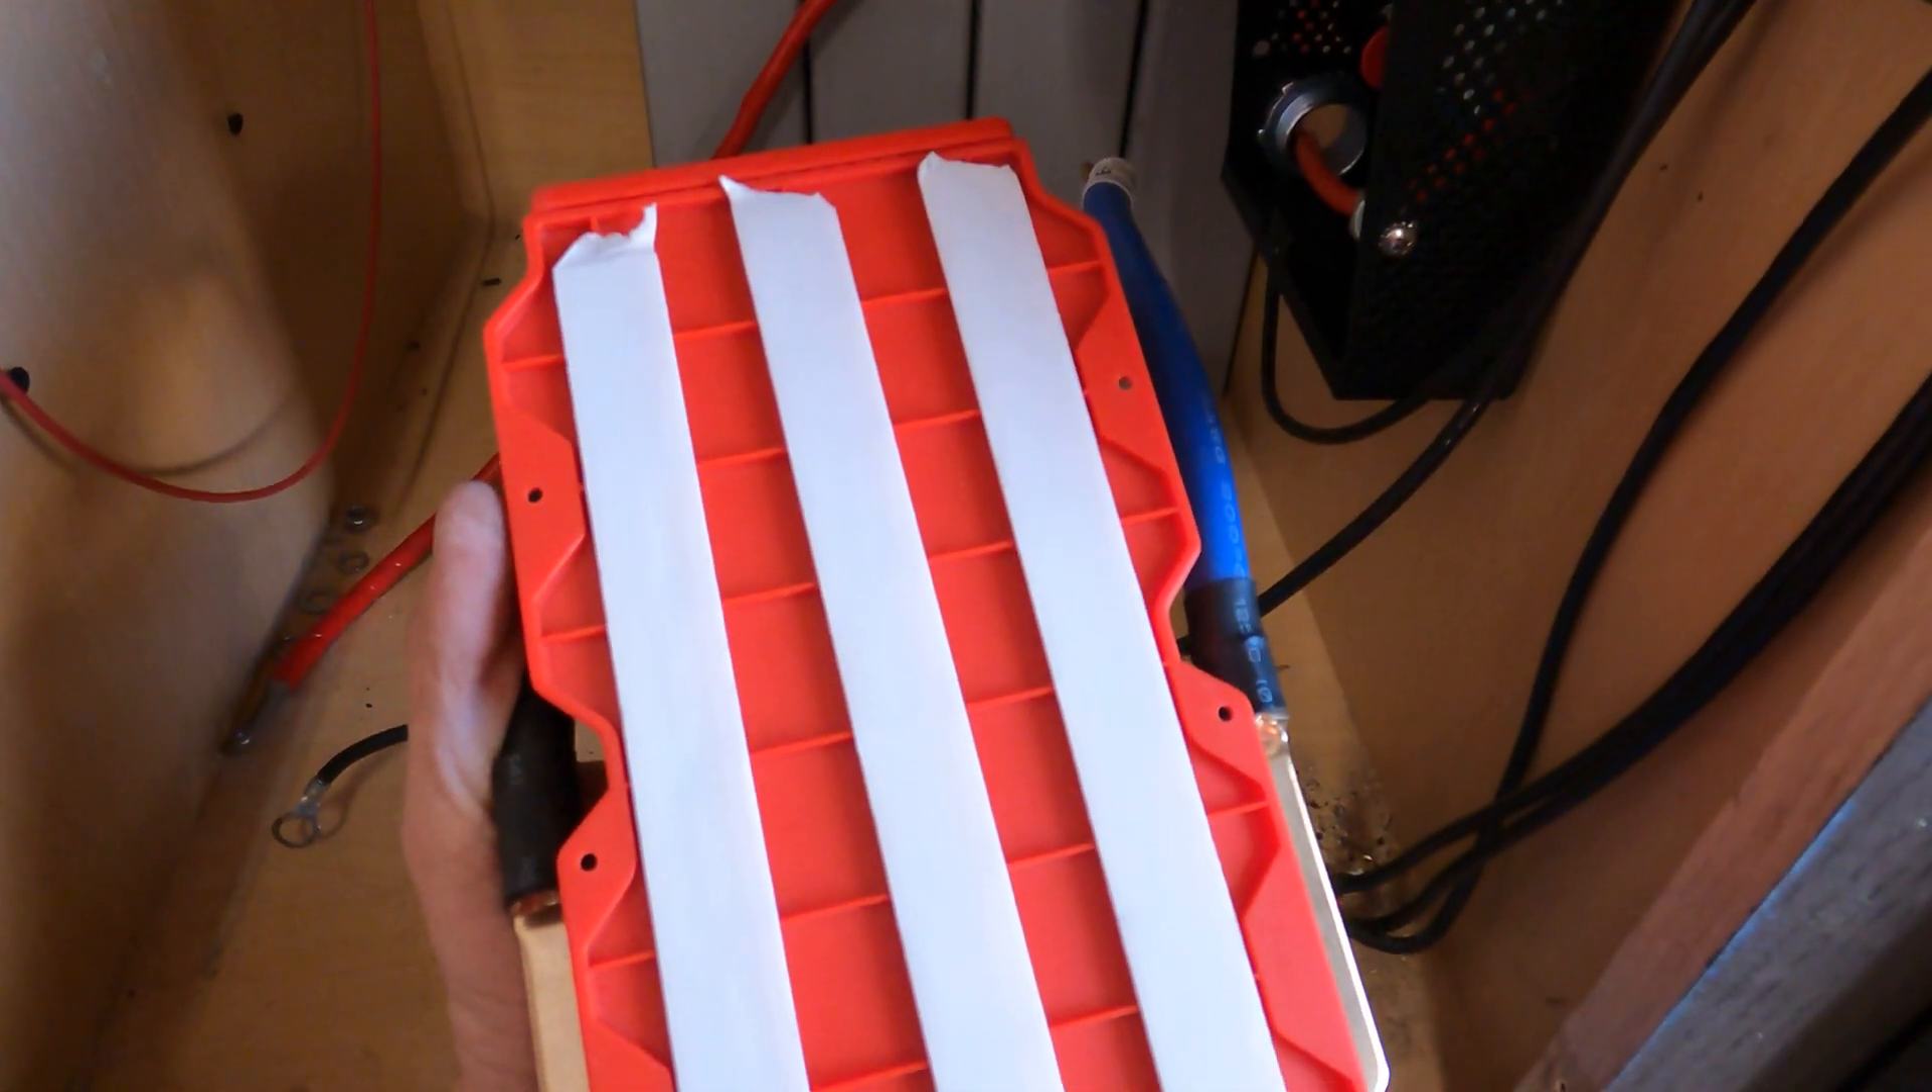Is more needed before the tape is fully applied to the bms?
No.